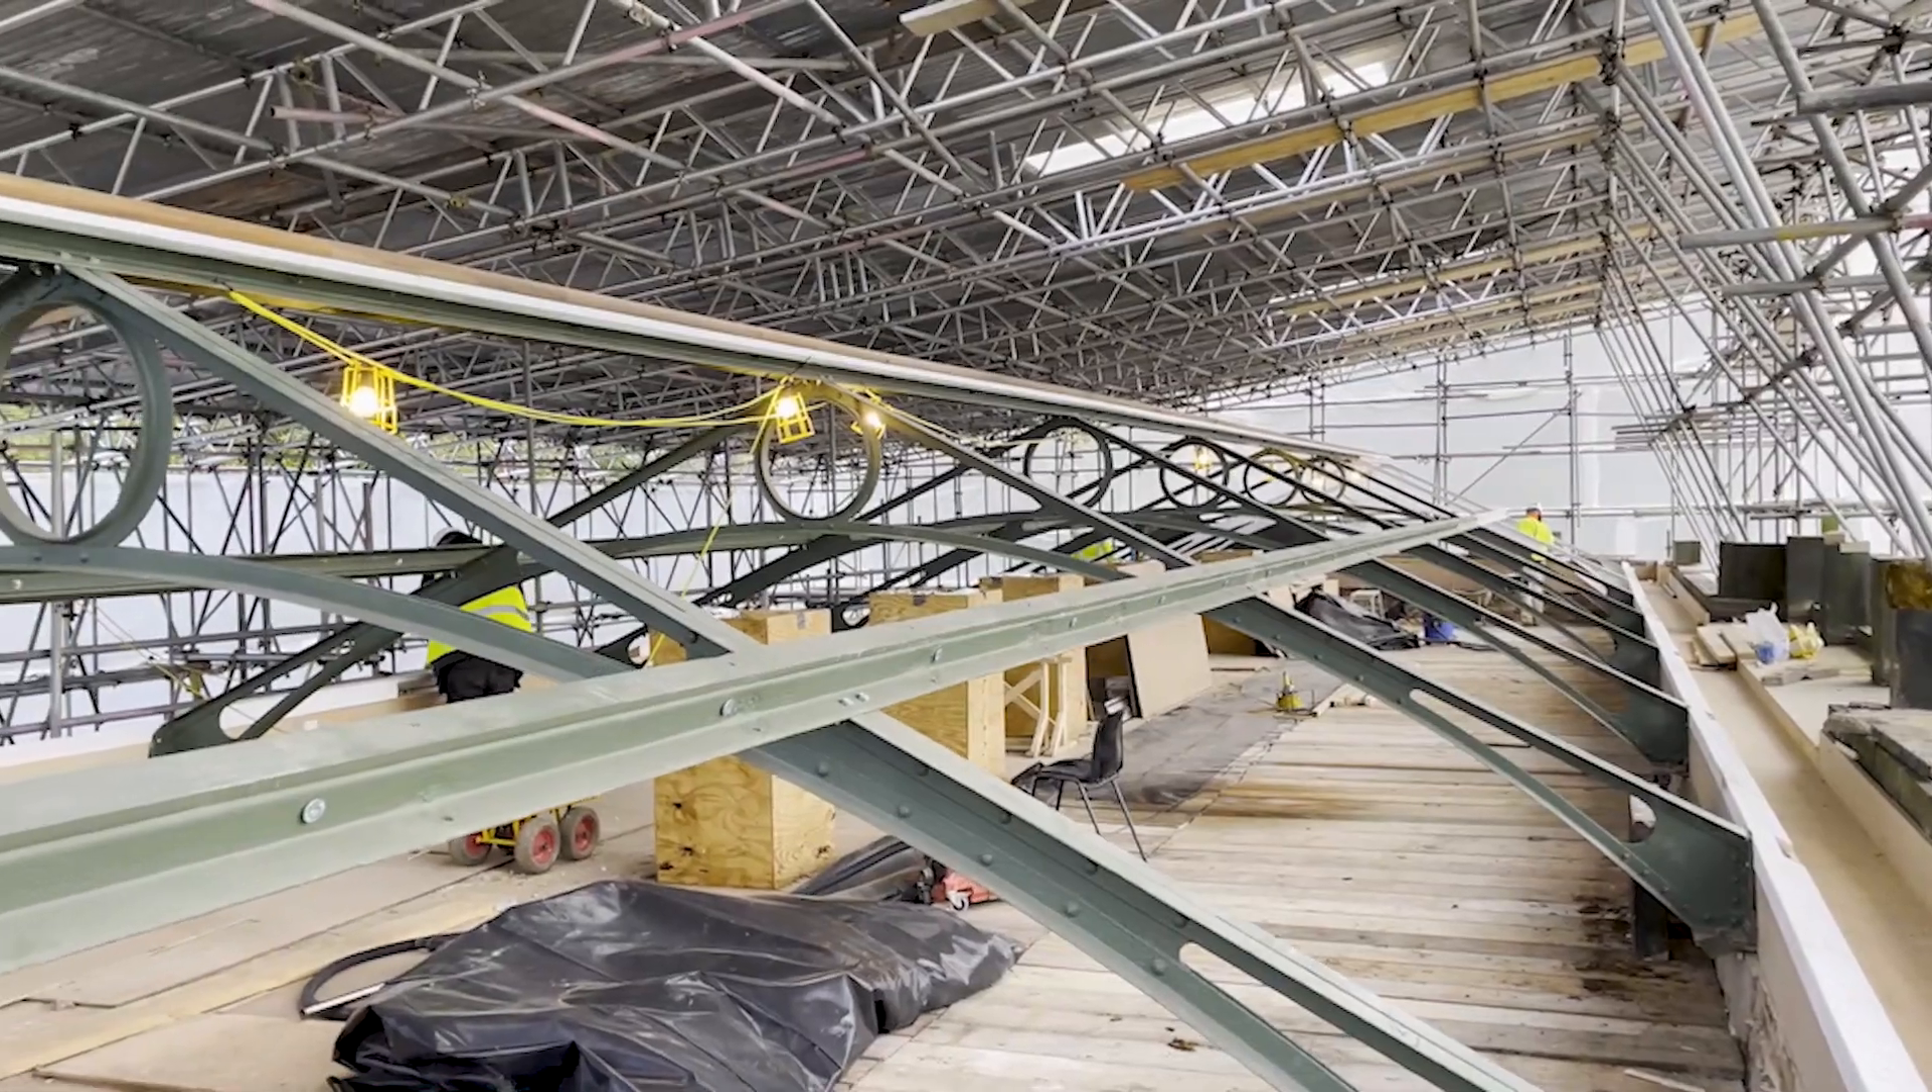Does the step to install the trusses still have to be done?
No.